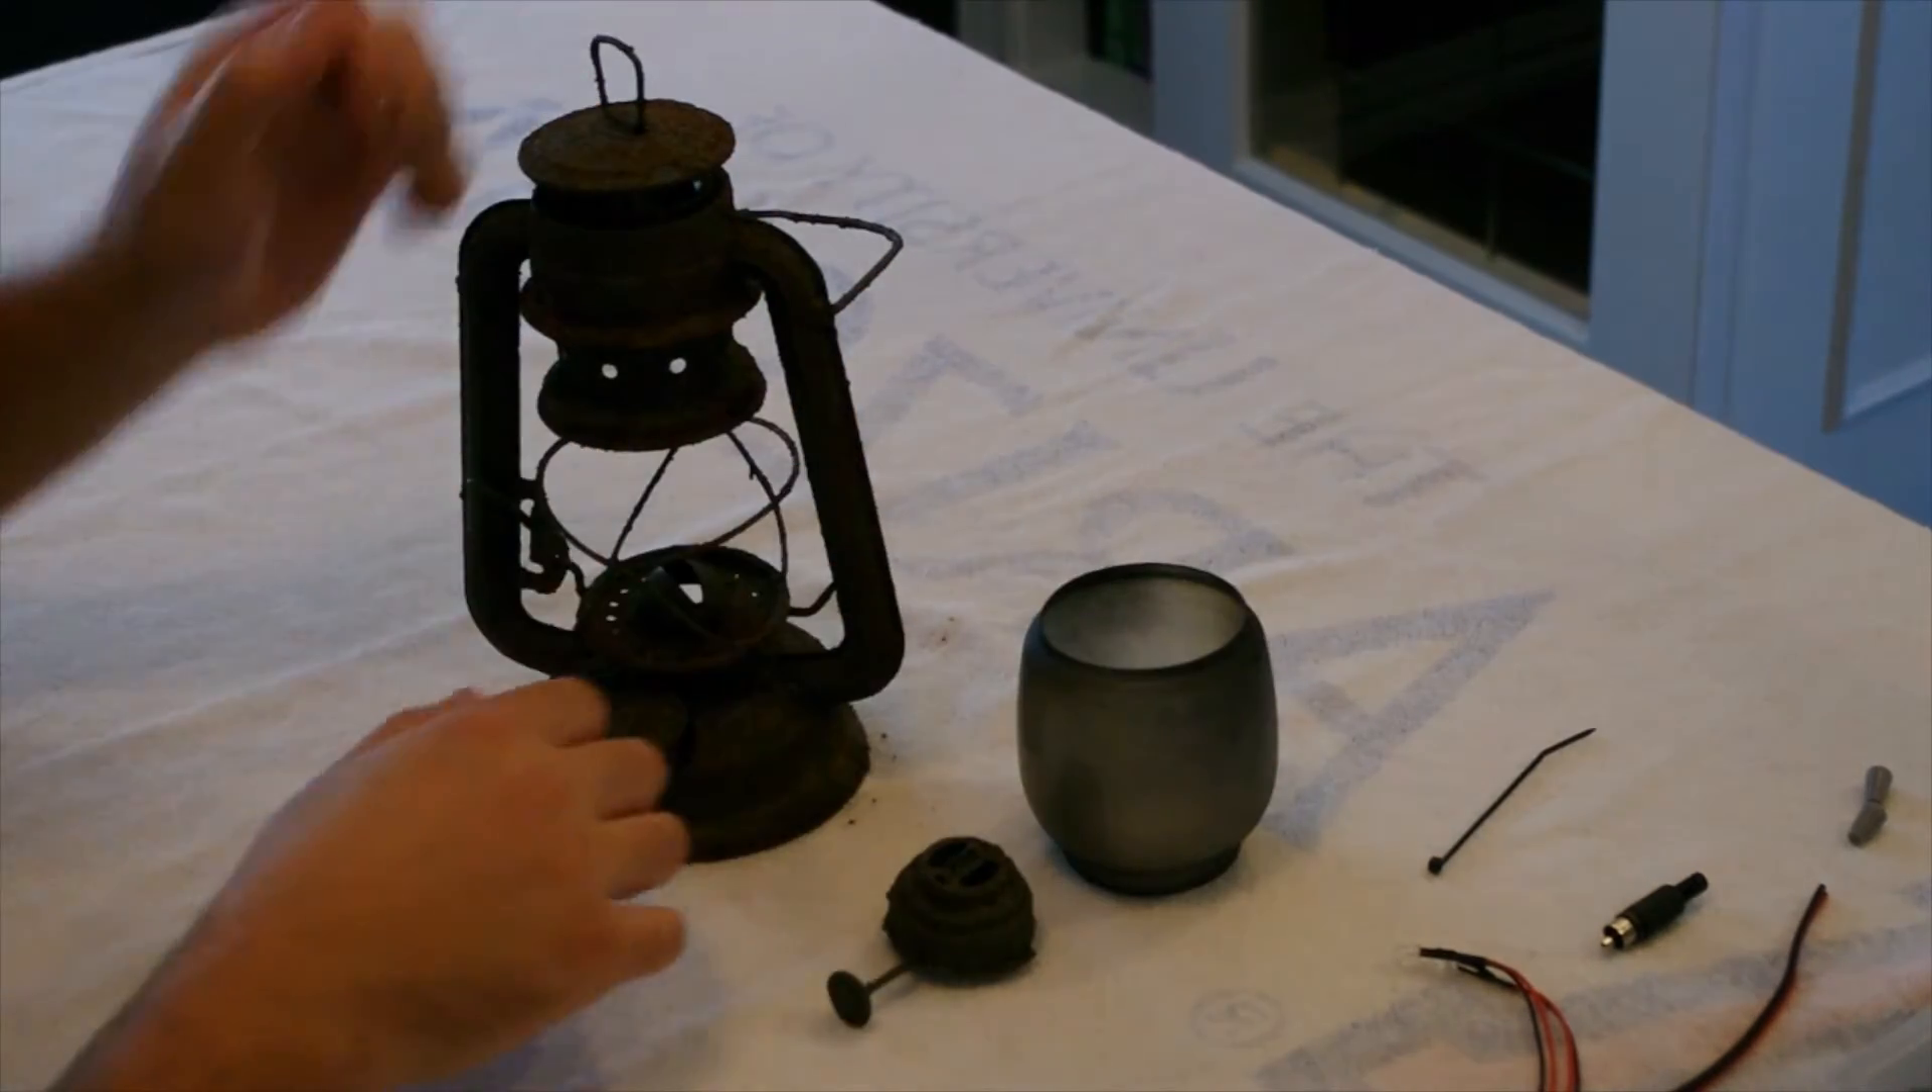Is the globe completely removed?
Yes.